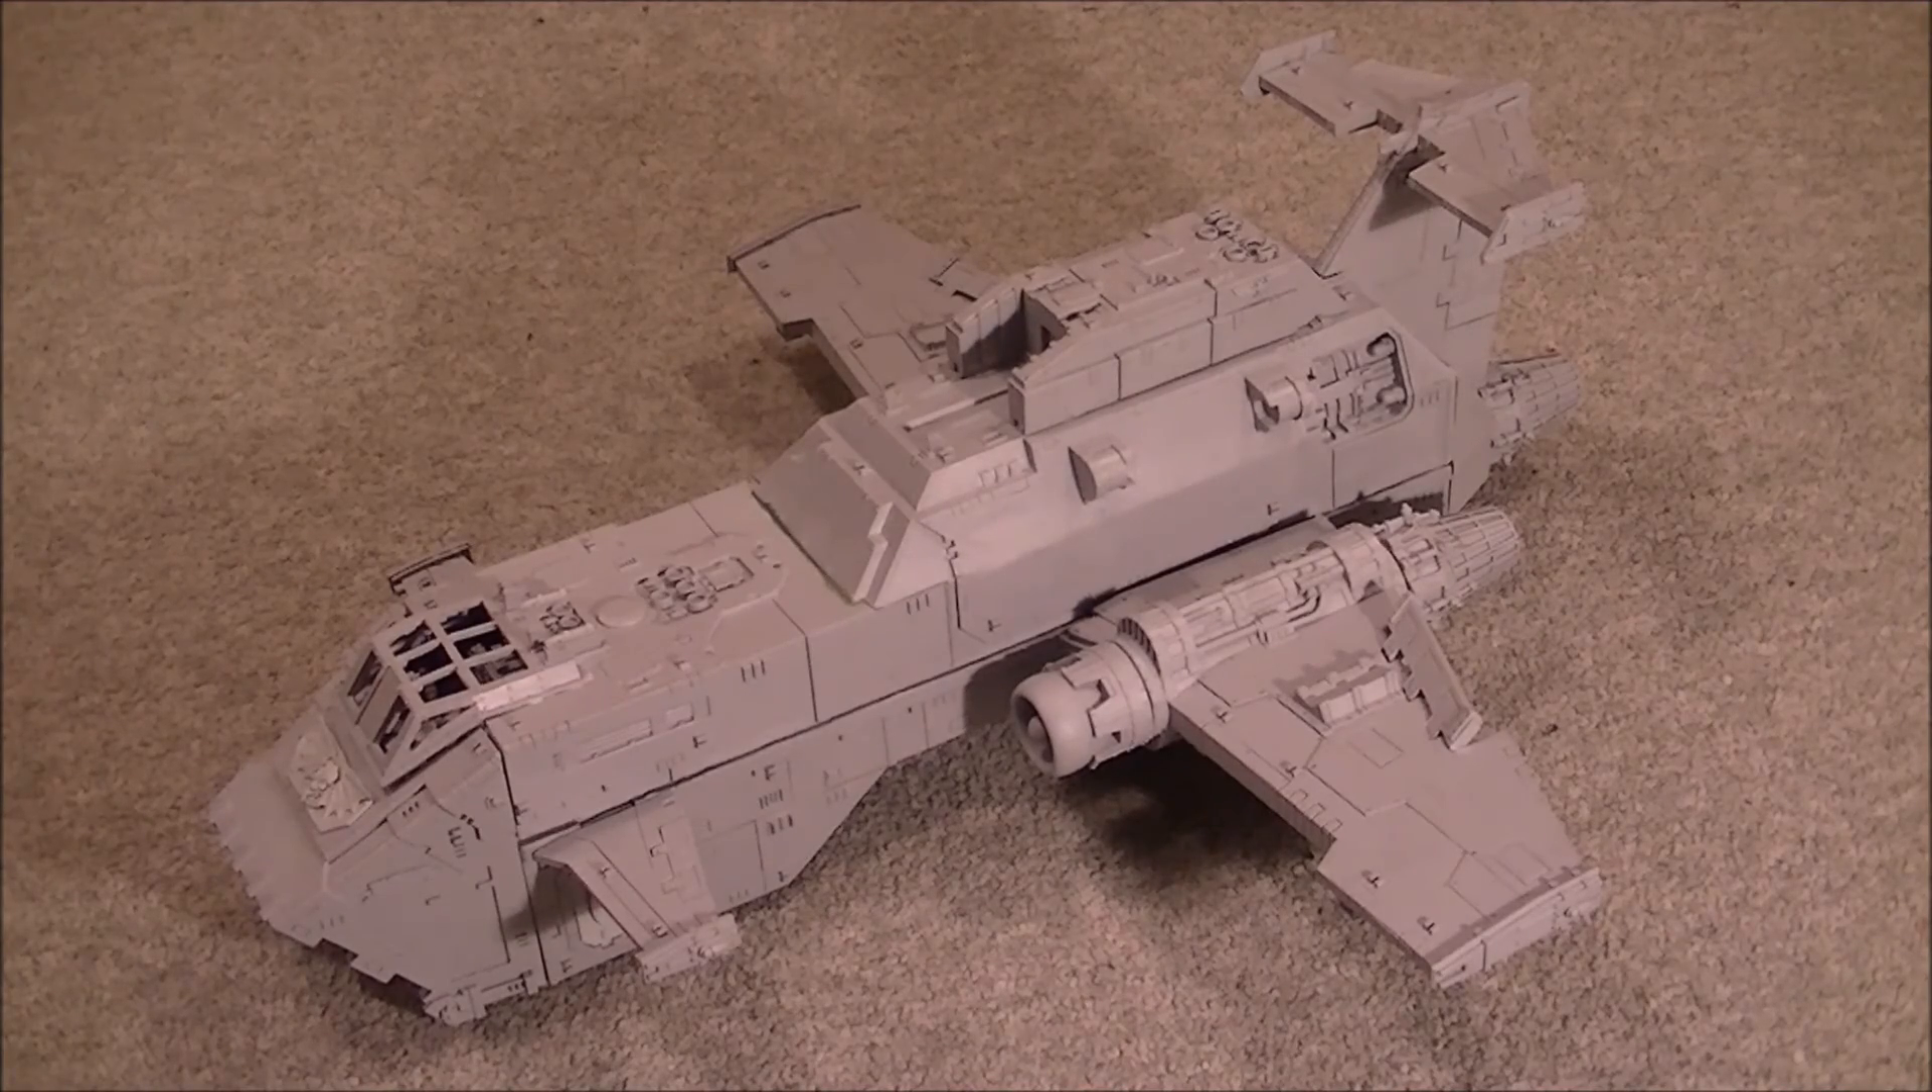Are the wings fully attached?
Yes.